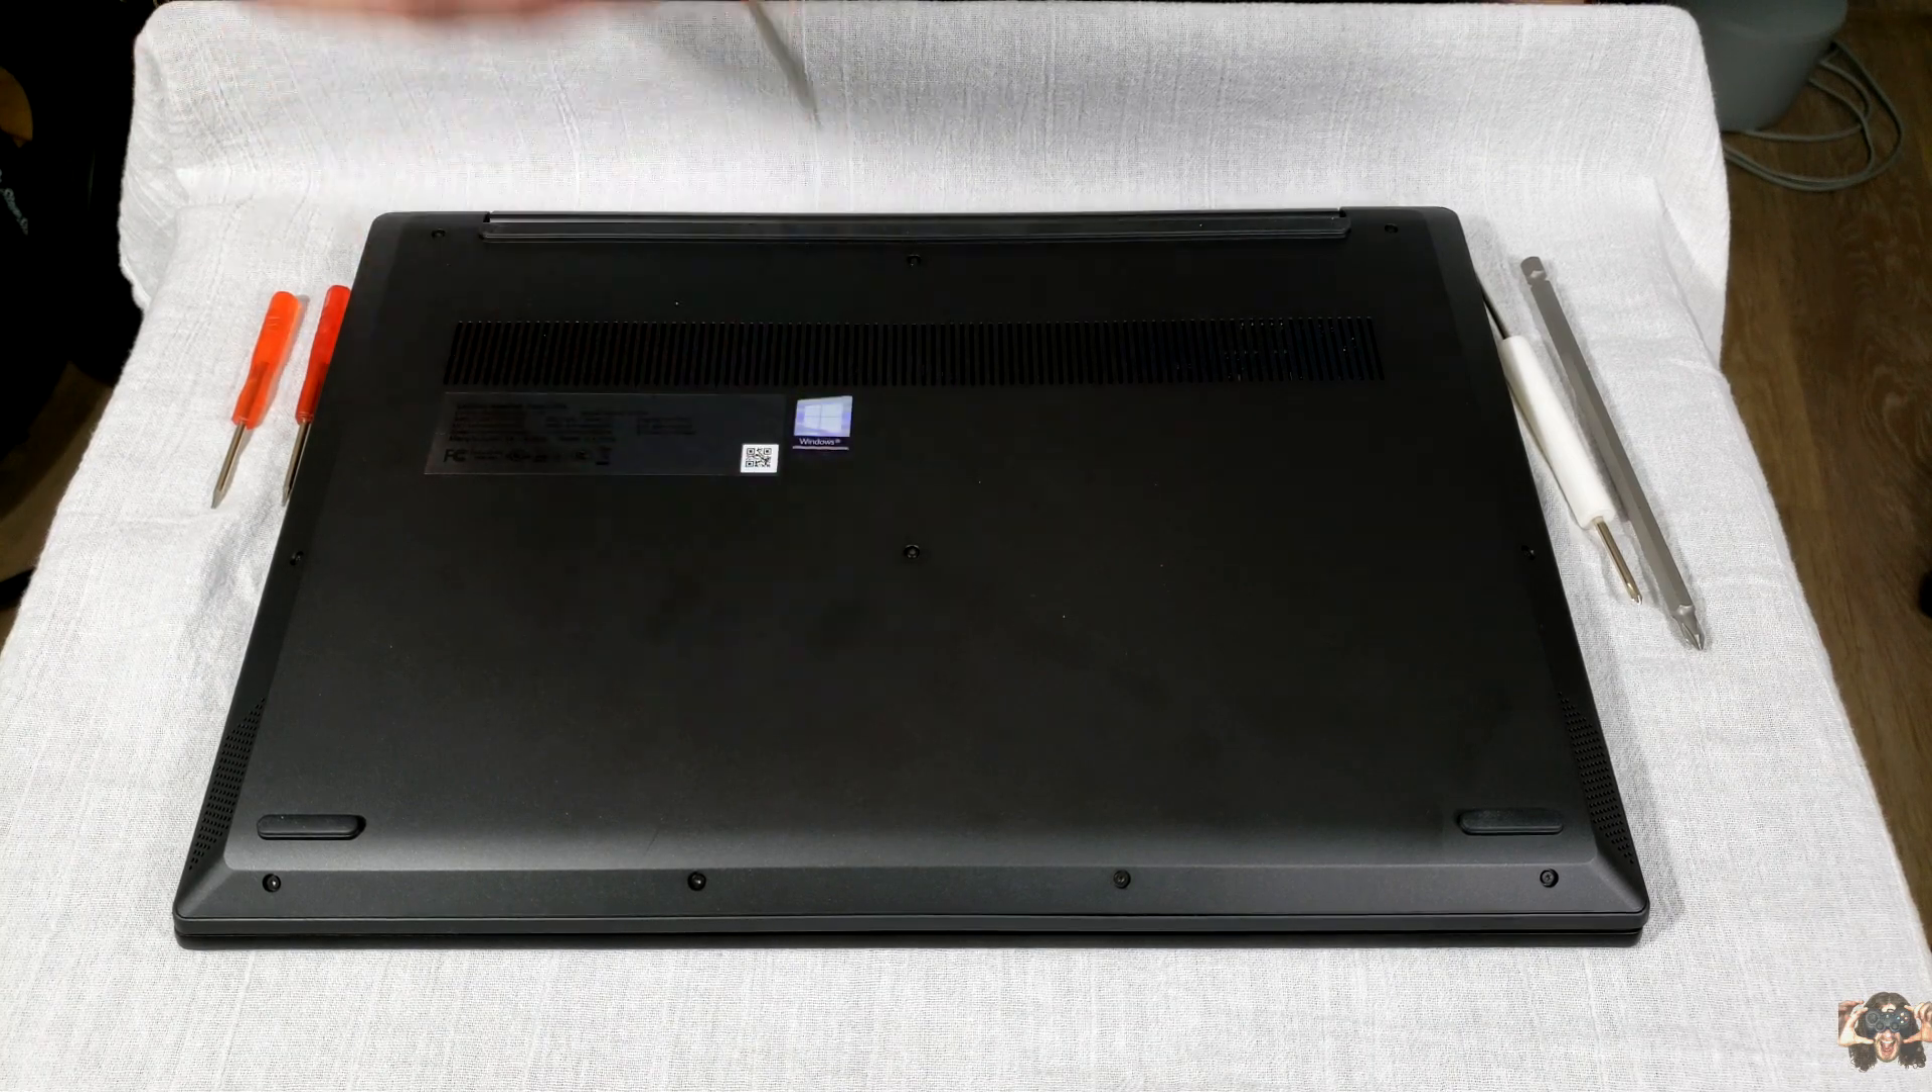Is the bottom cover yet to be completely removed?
Yes.